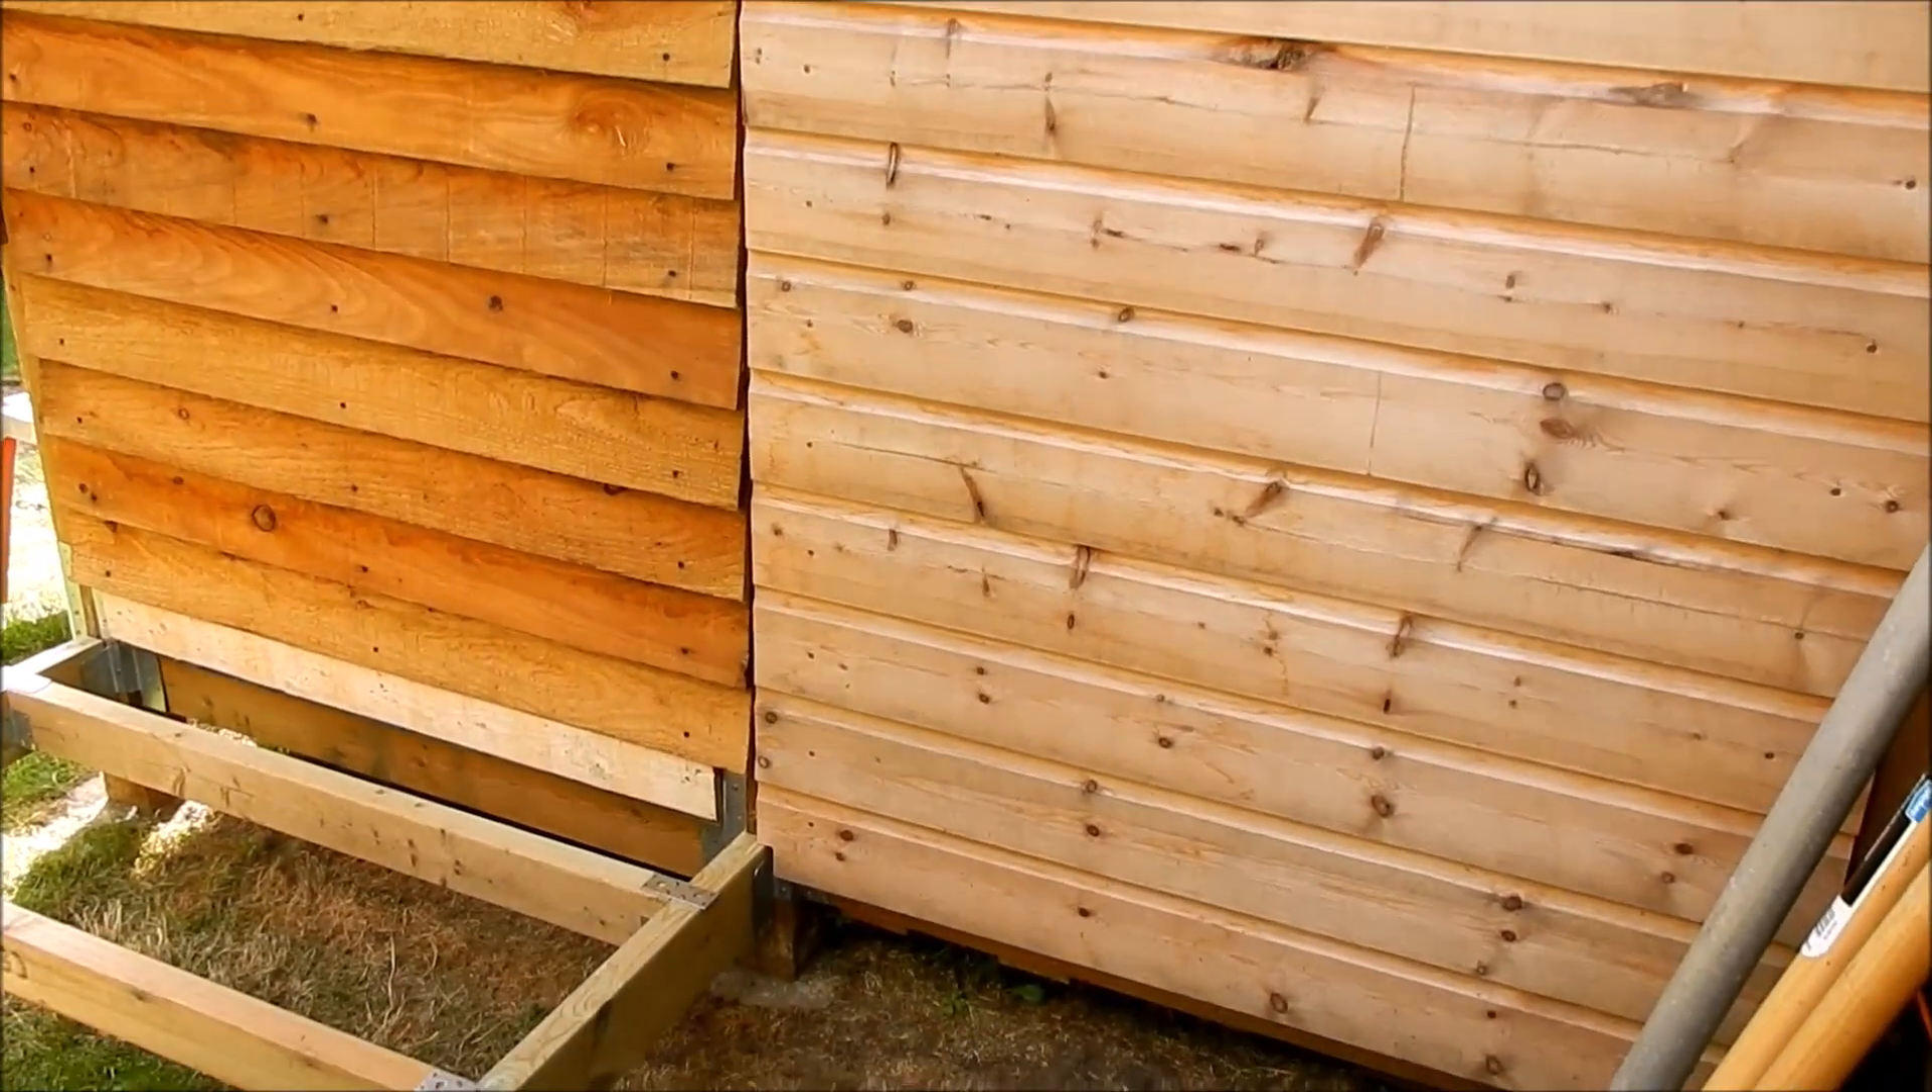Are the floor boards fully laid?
No.